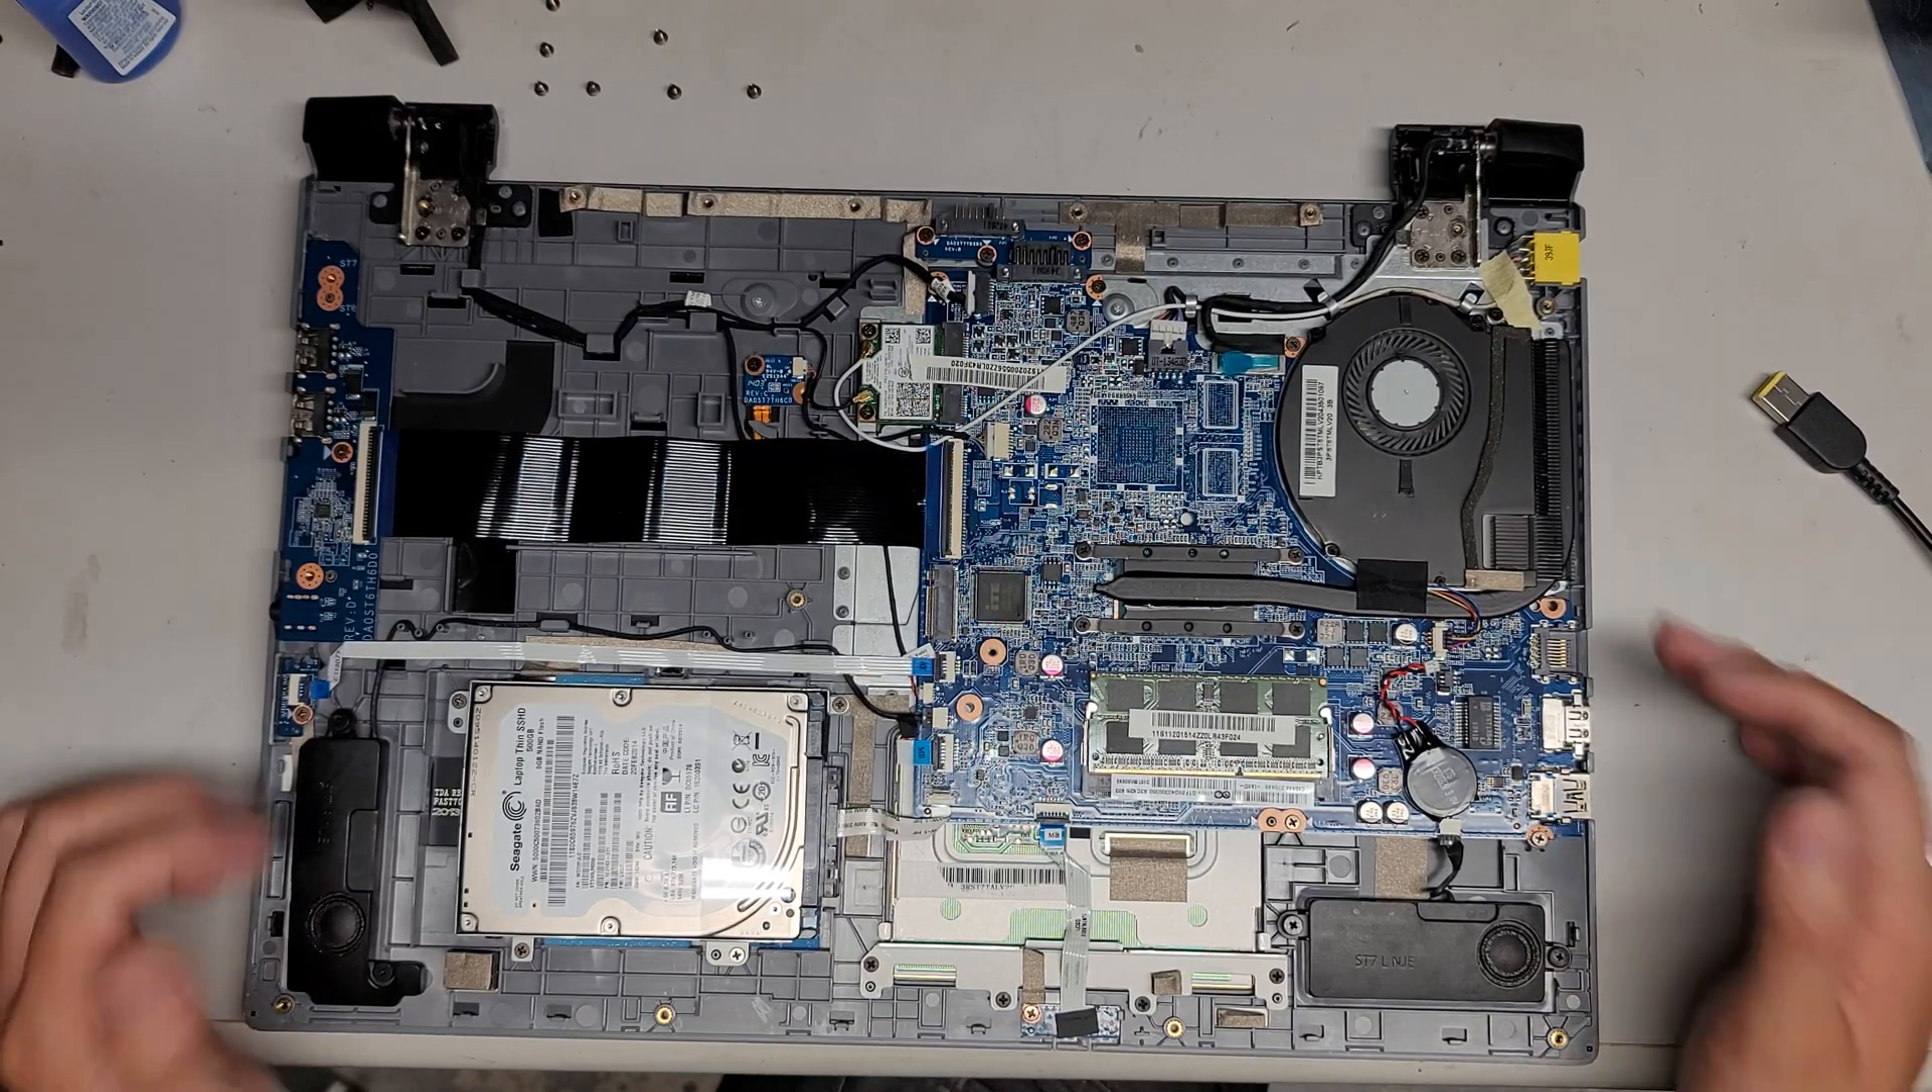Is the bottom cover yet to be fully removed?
No.